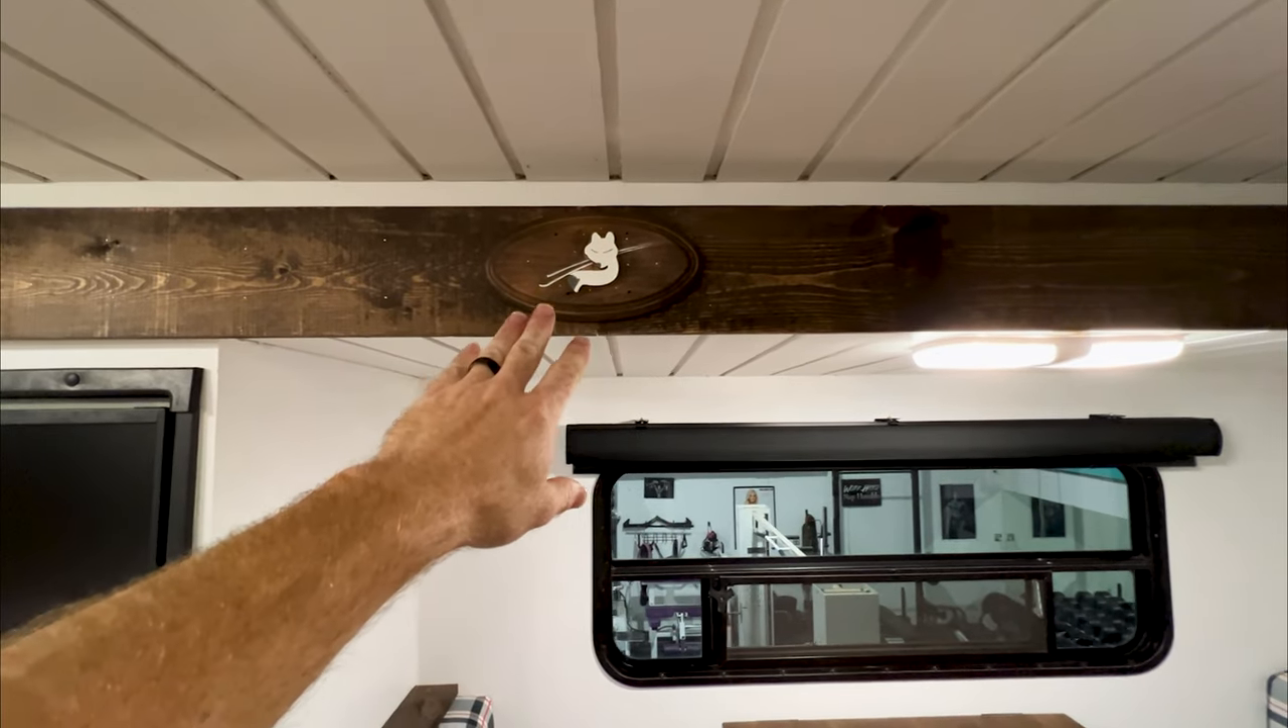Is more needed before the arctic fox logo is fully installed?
No.